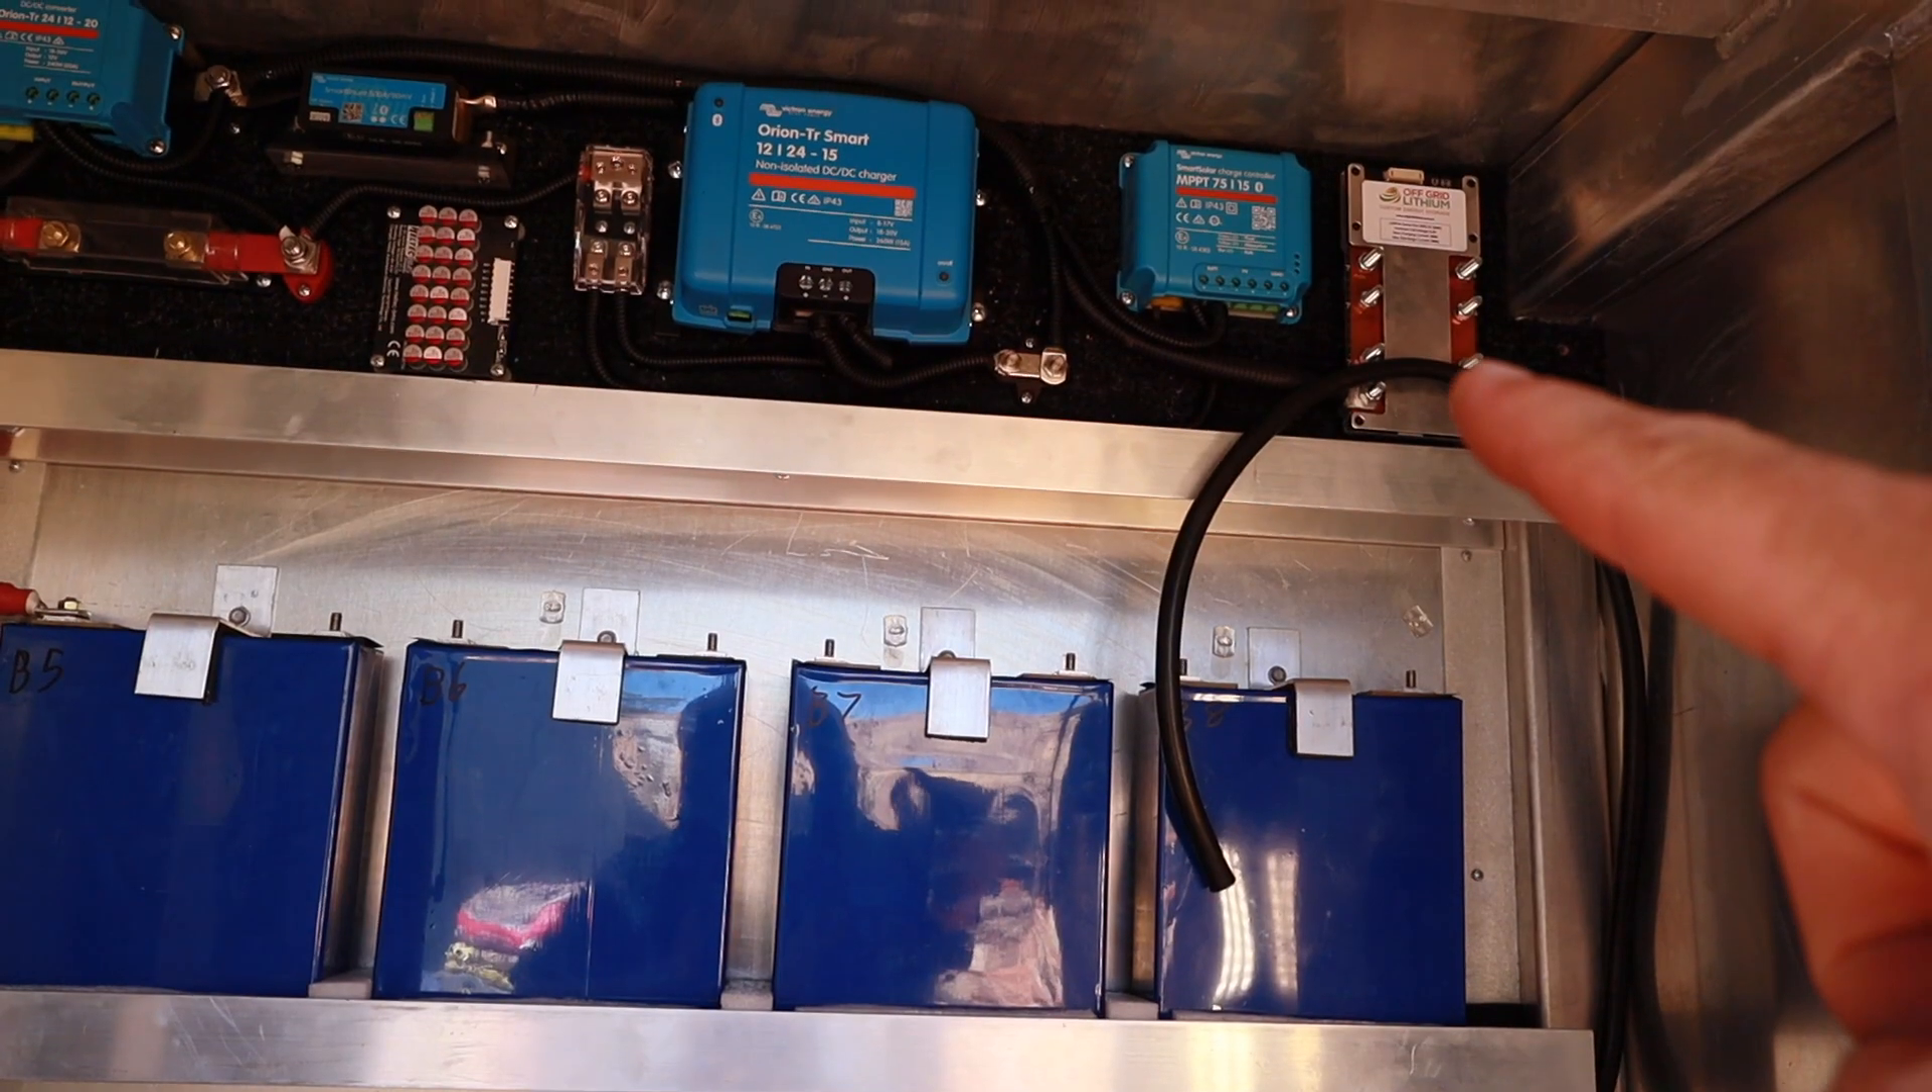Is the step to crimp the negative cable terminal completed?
No.